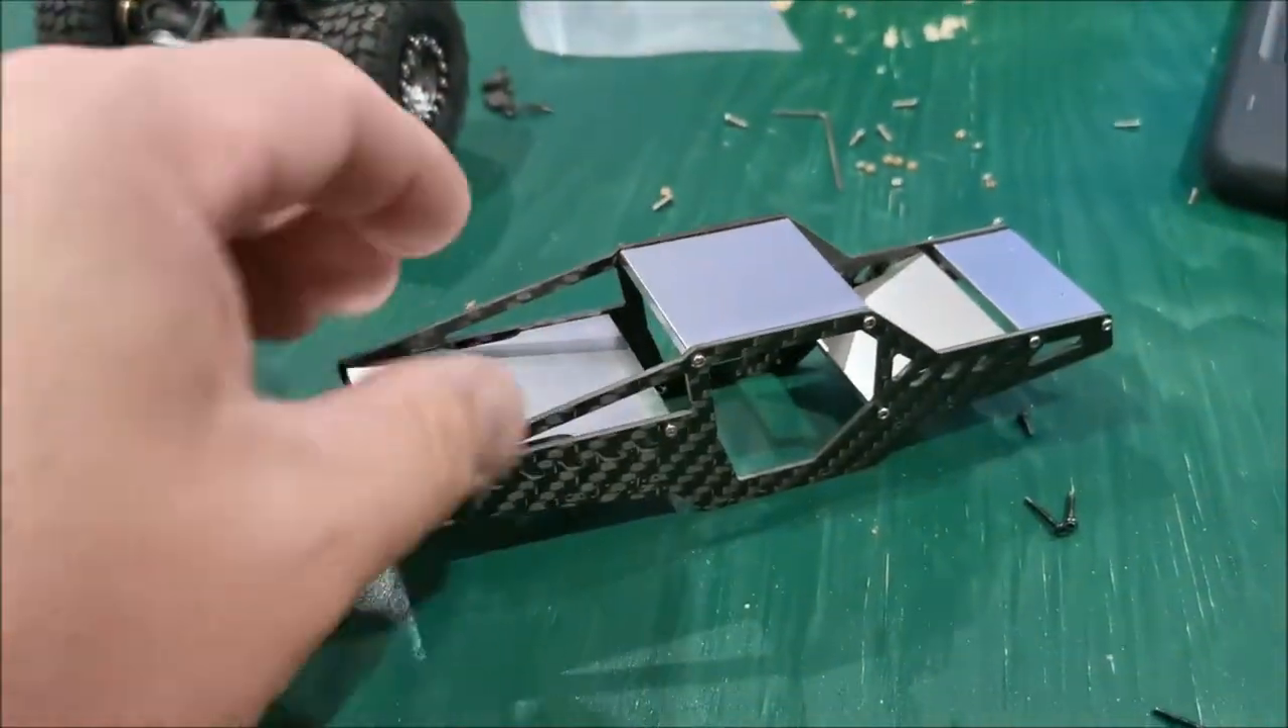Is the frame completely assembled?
Yes.